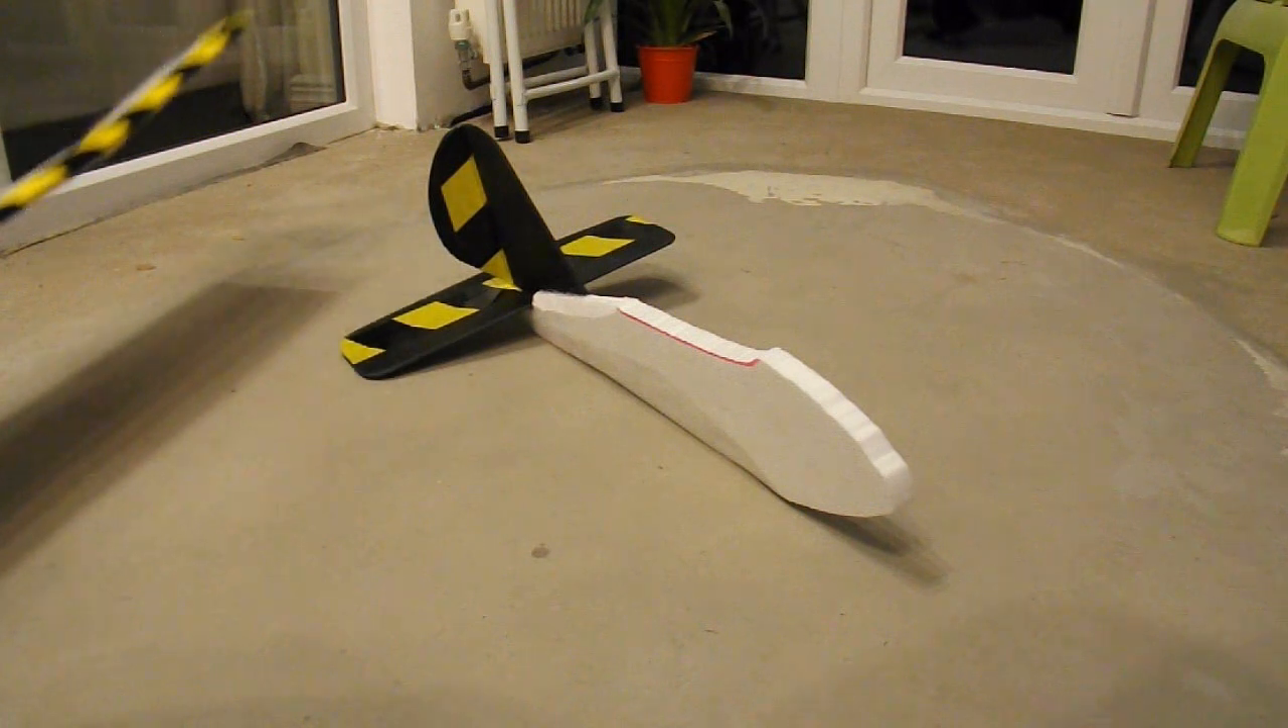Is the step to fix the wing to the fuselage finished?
No.